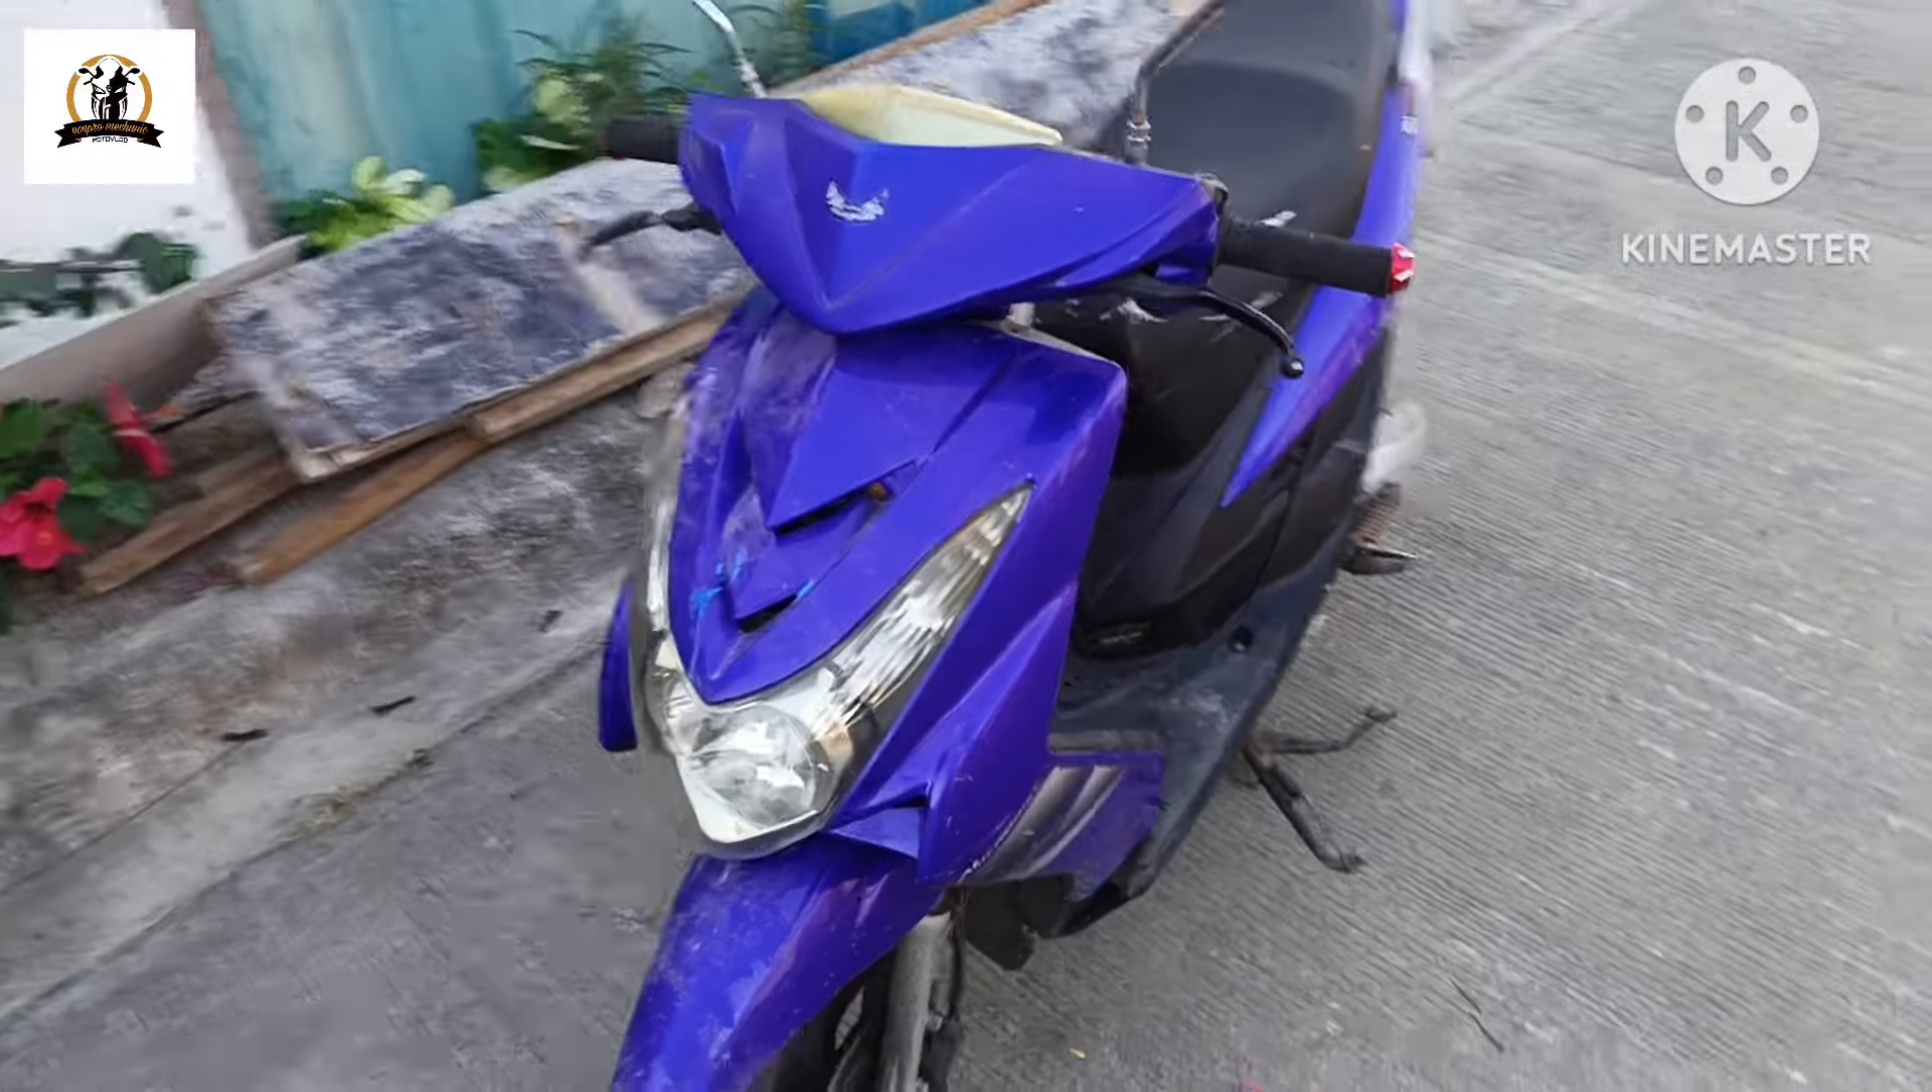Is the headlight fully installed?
Yes.